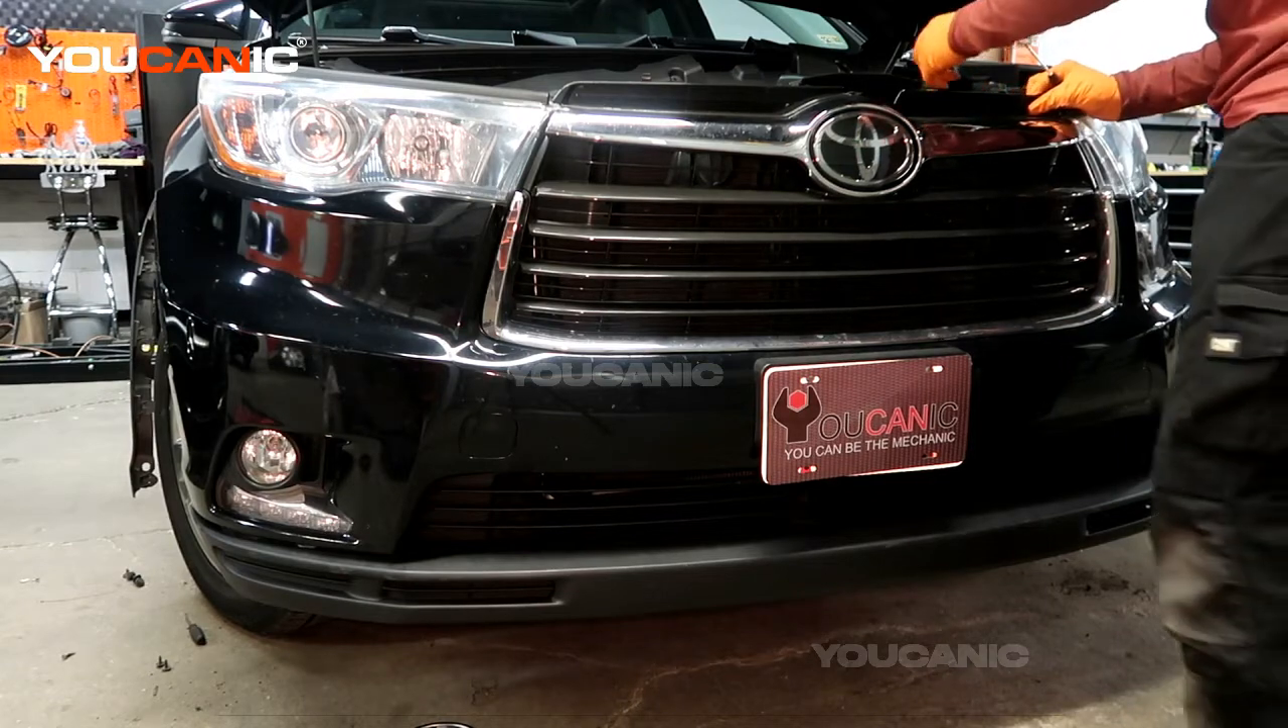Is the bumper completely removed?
No.